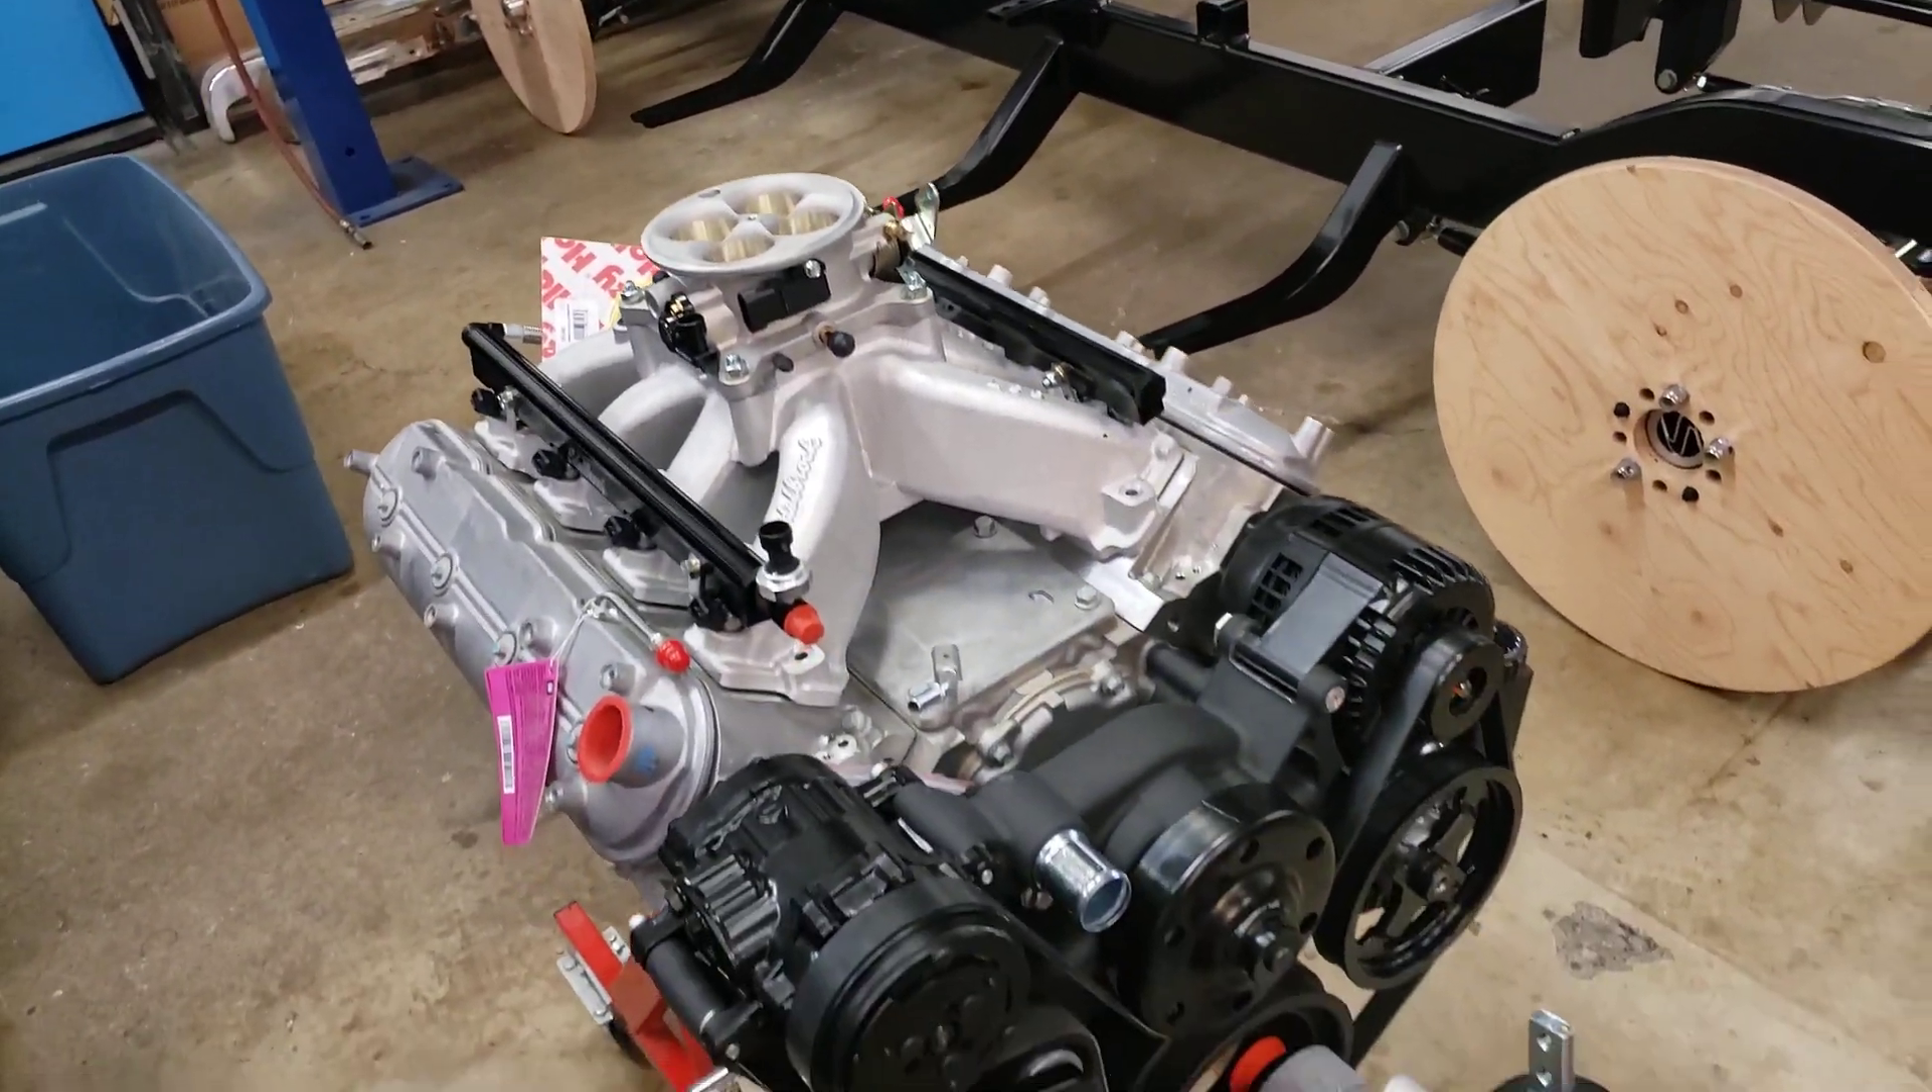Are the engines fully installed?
No.